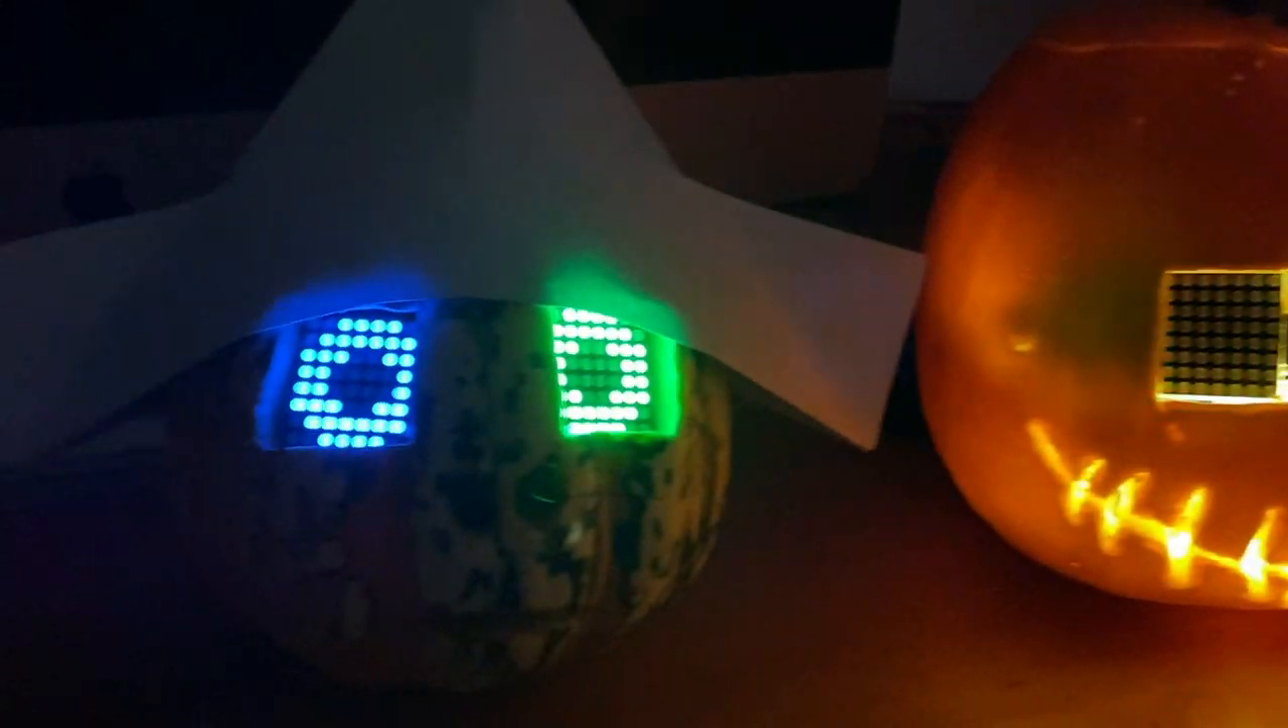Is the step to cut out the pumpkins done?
Yes.